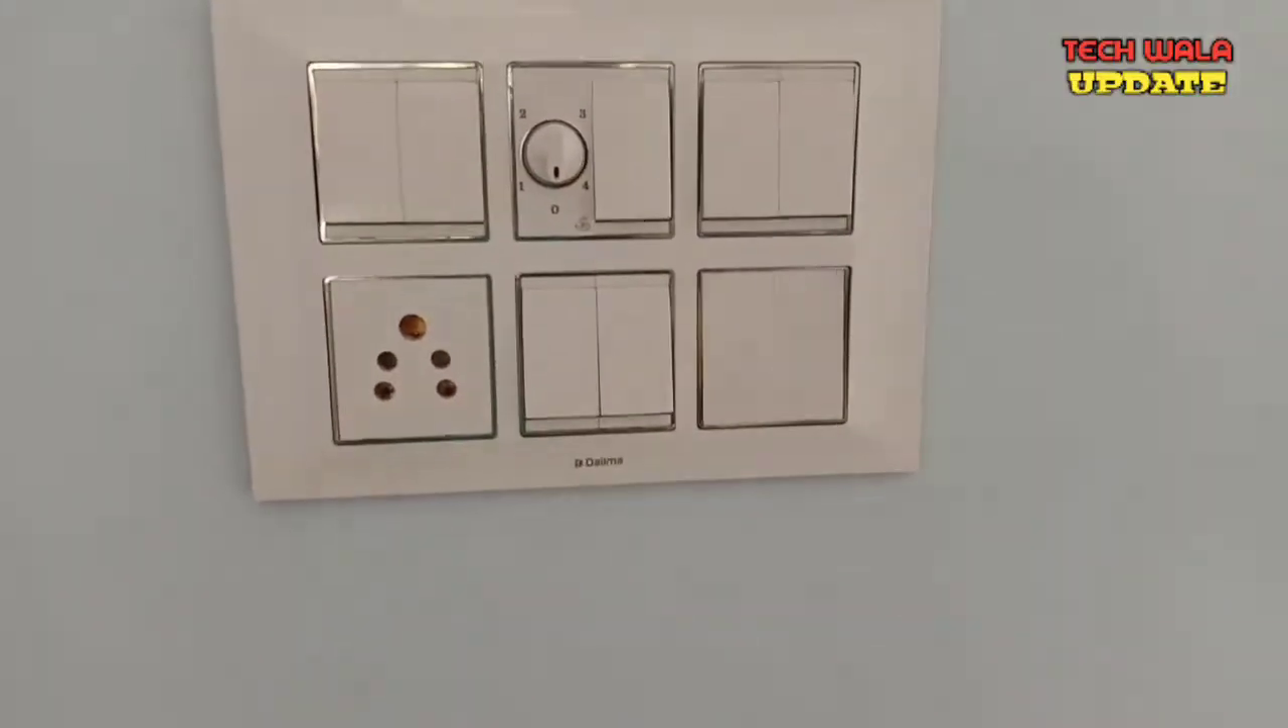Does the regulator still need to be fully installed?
No.